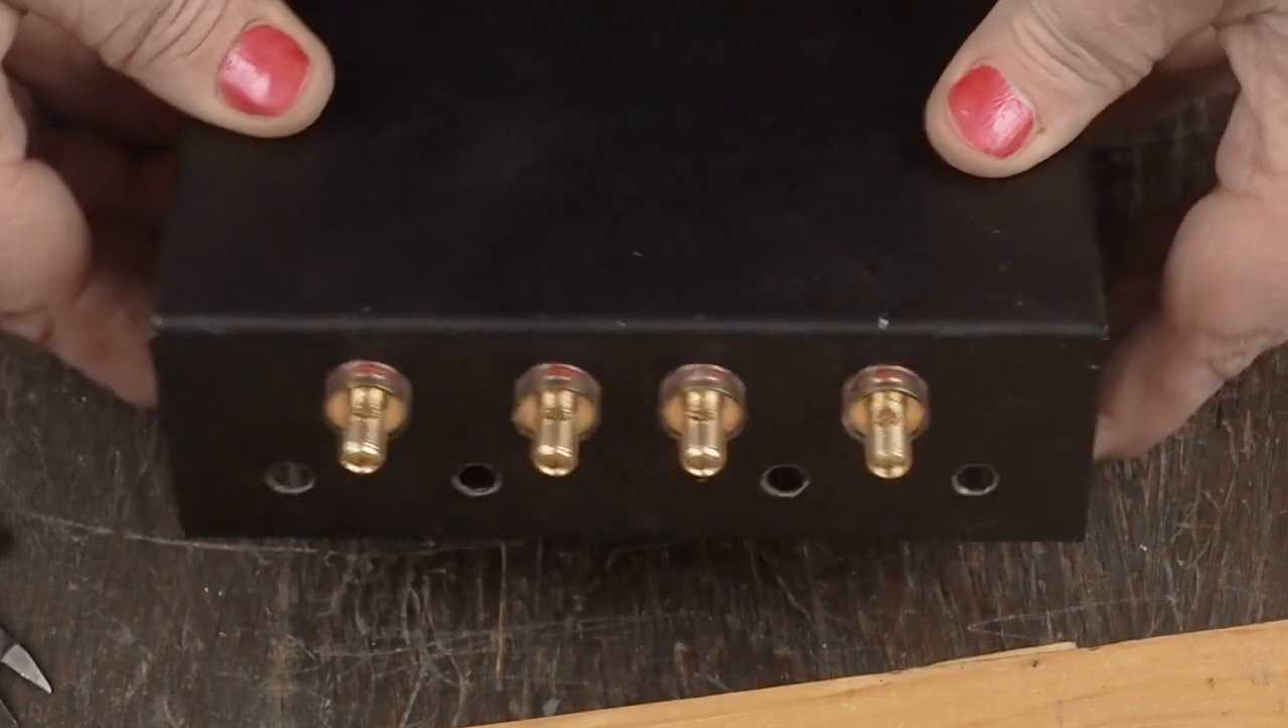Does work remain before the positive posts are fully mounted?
No.